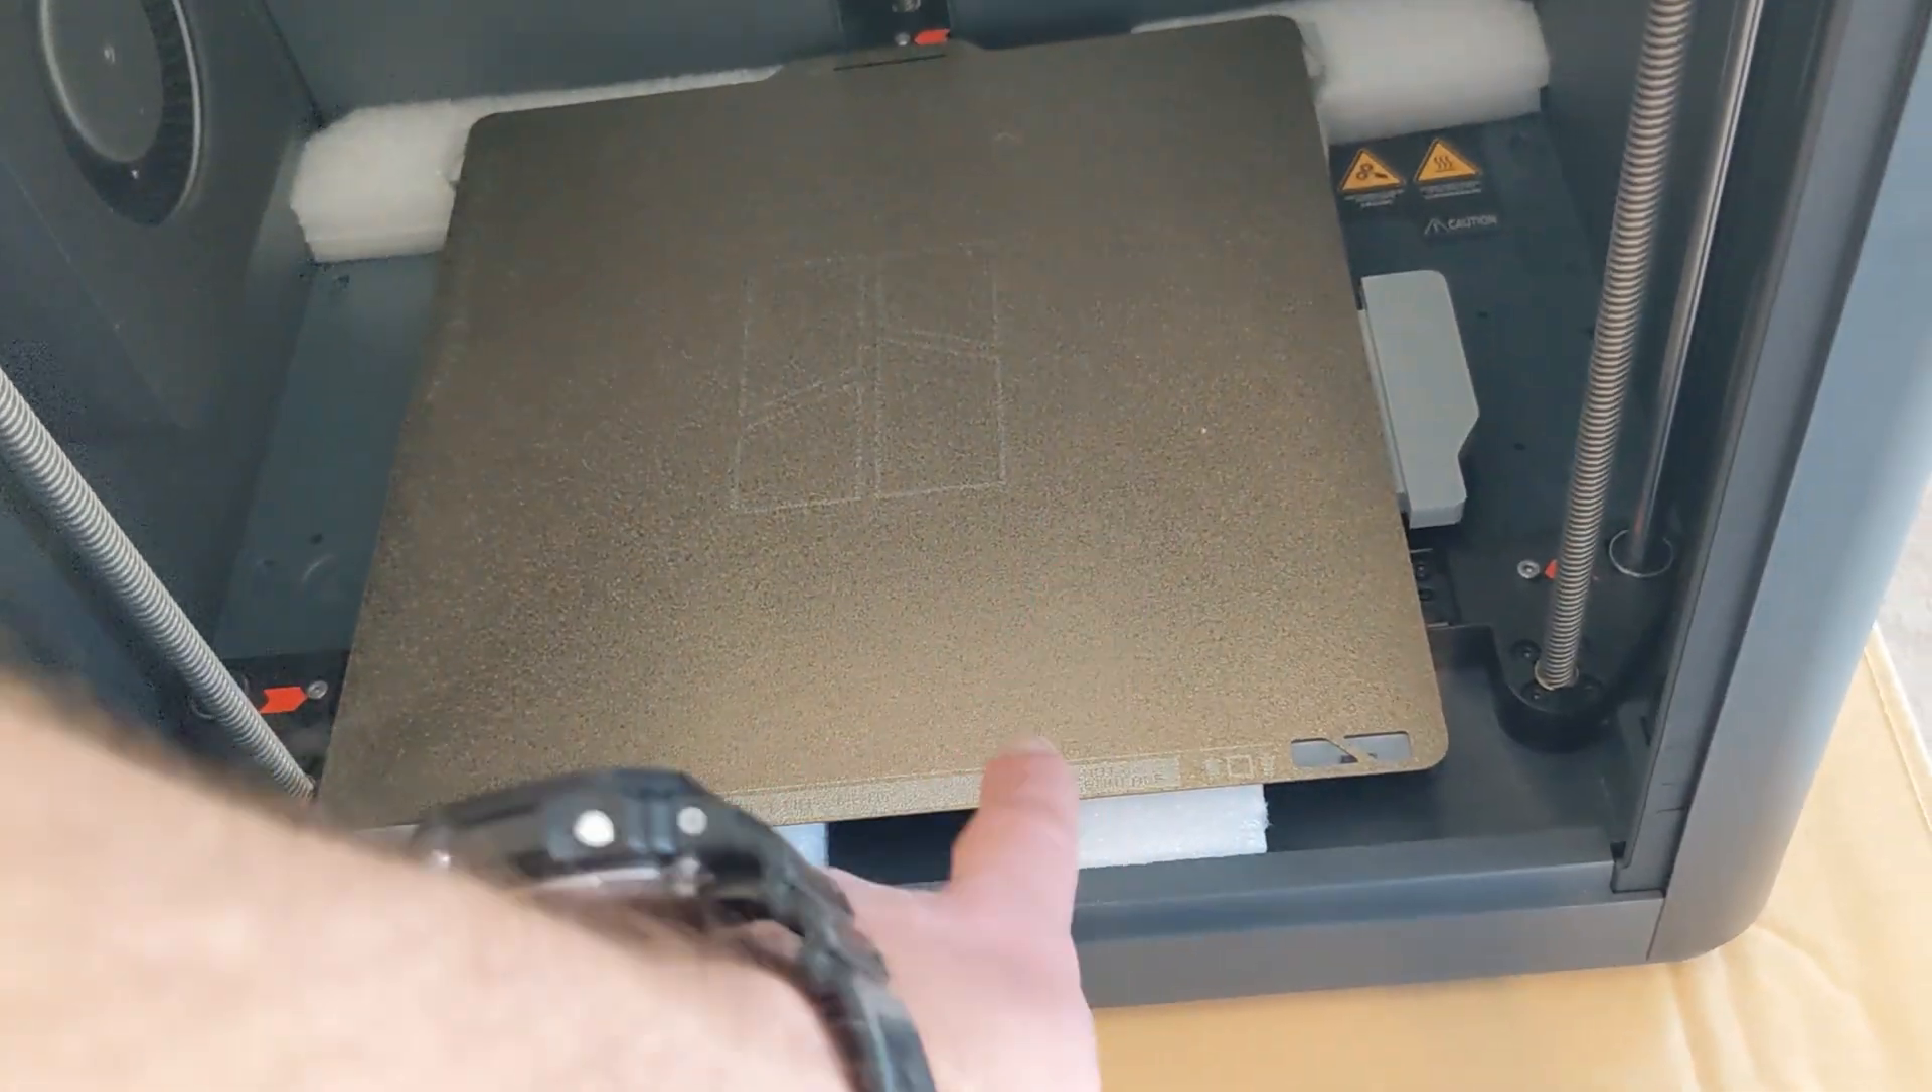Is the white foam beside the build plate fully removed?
No.